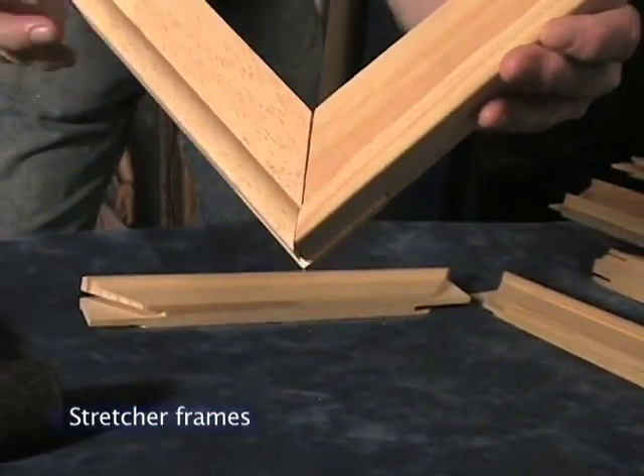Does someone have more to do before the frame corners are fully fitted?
Yes.